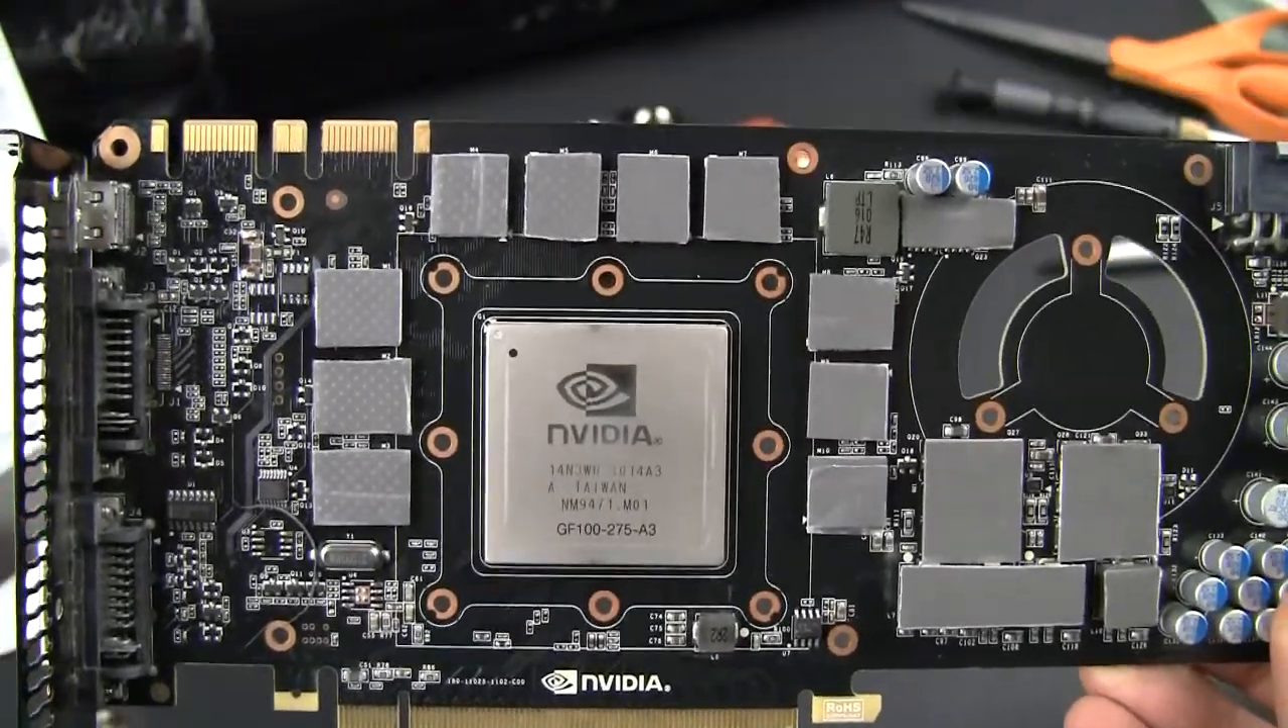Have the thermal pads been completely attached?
Yes.